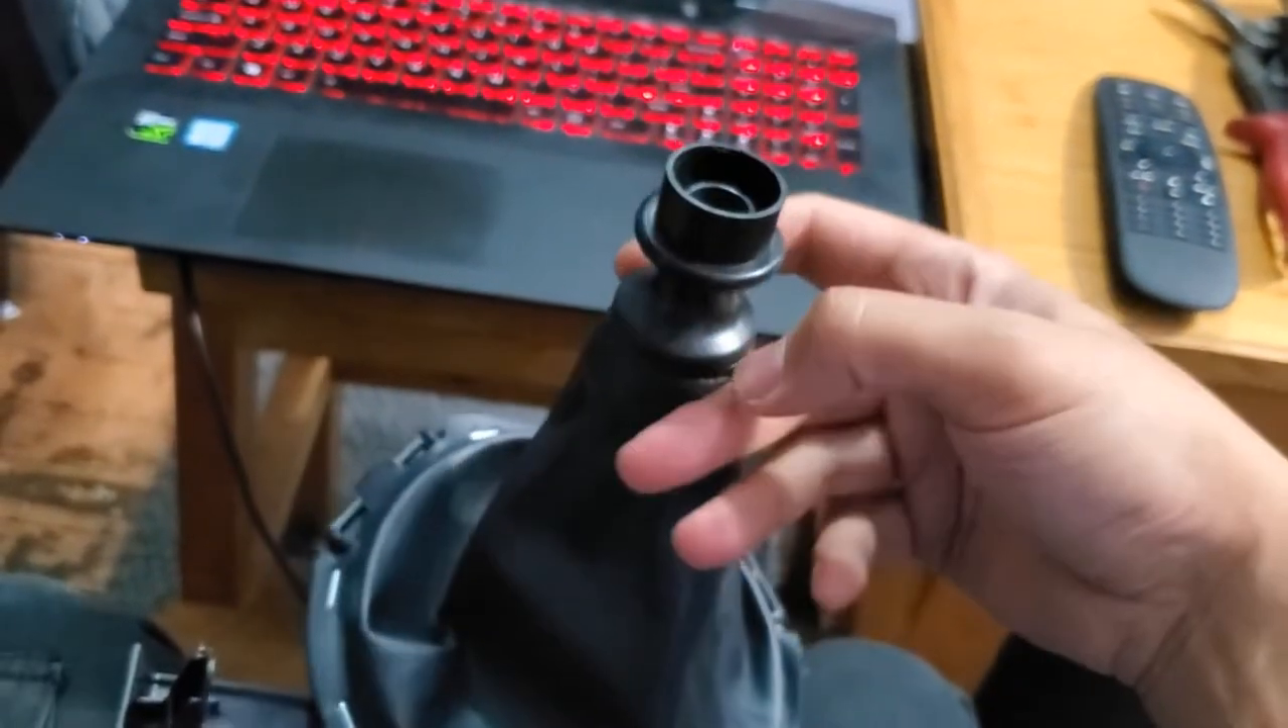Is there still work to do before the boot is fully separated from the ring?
Yes.